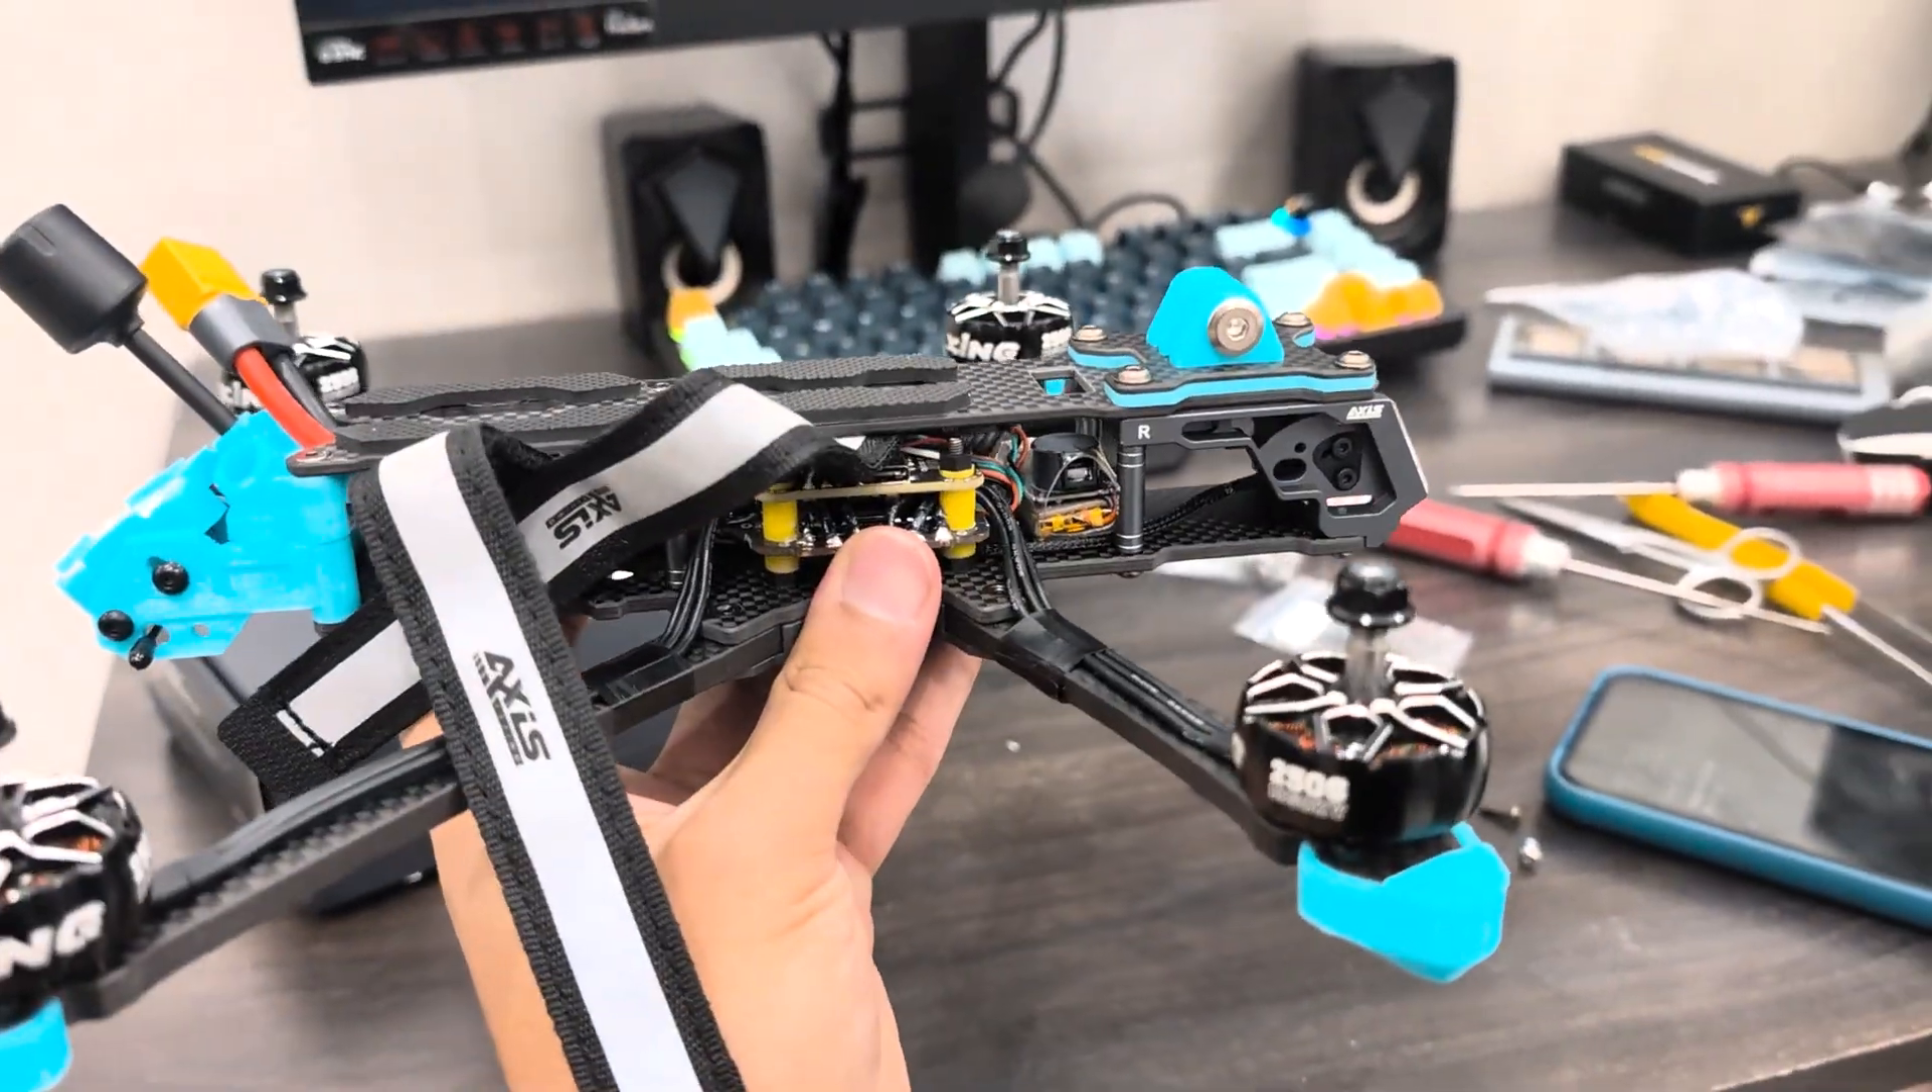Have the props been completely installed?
No.